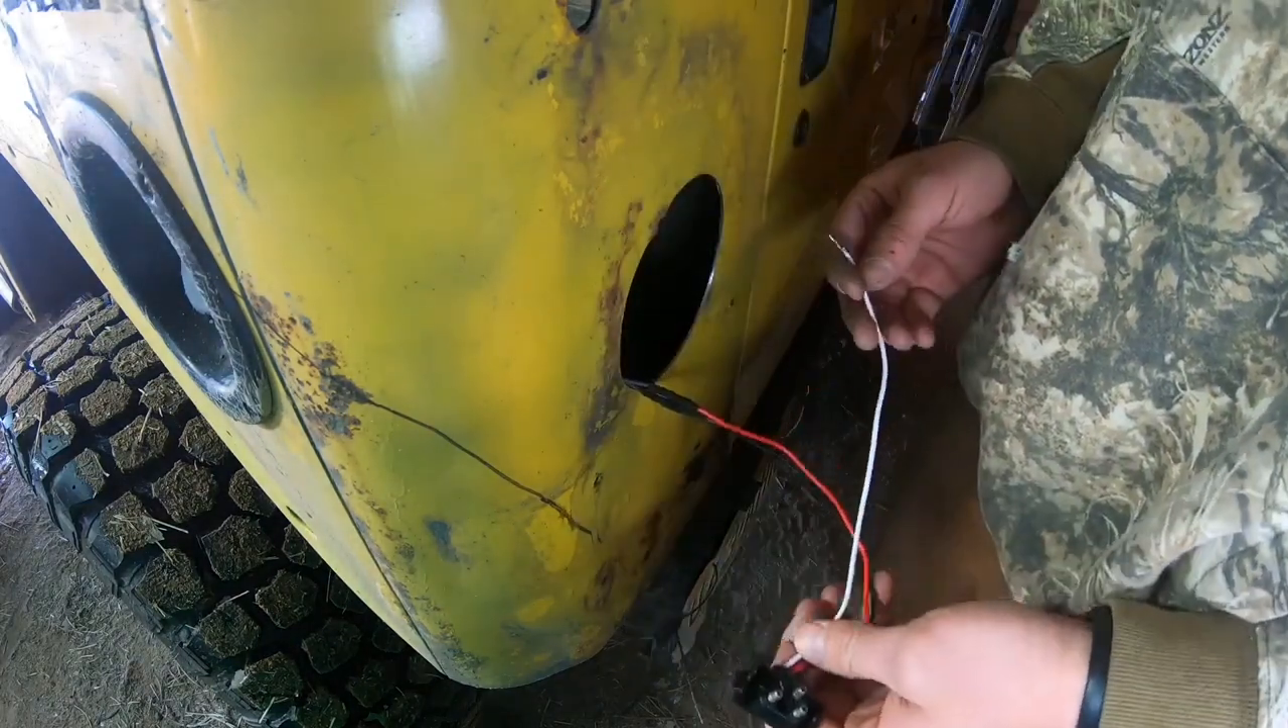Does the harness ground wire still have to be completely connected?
Yes.